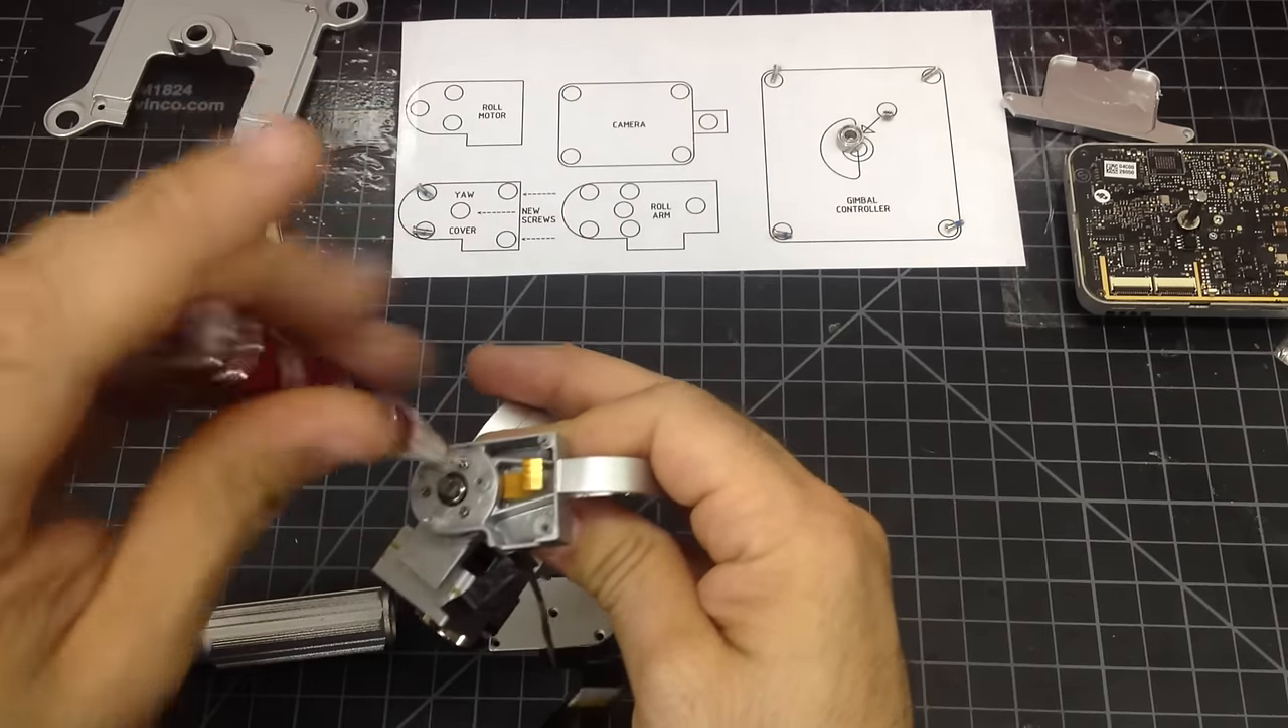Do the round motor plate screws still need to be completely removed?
Yes.